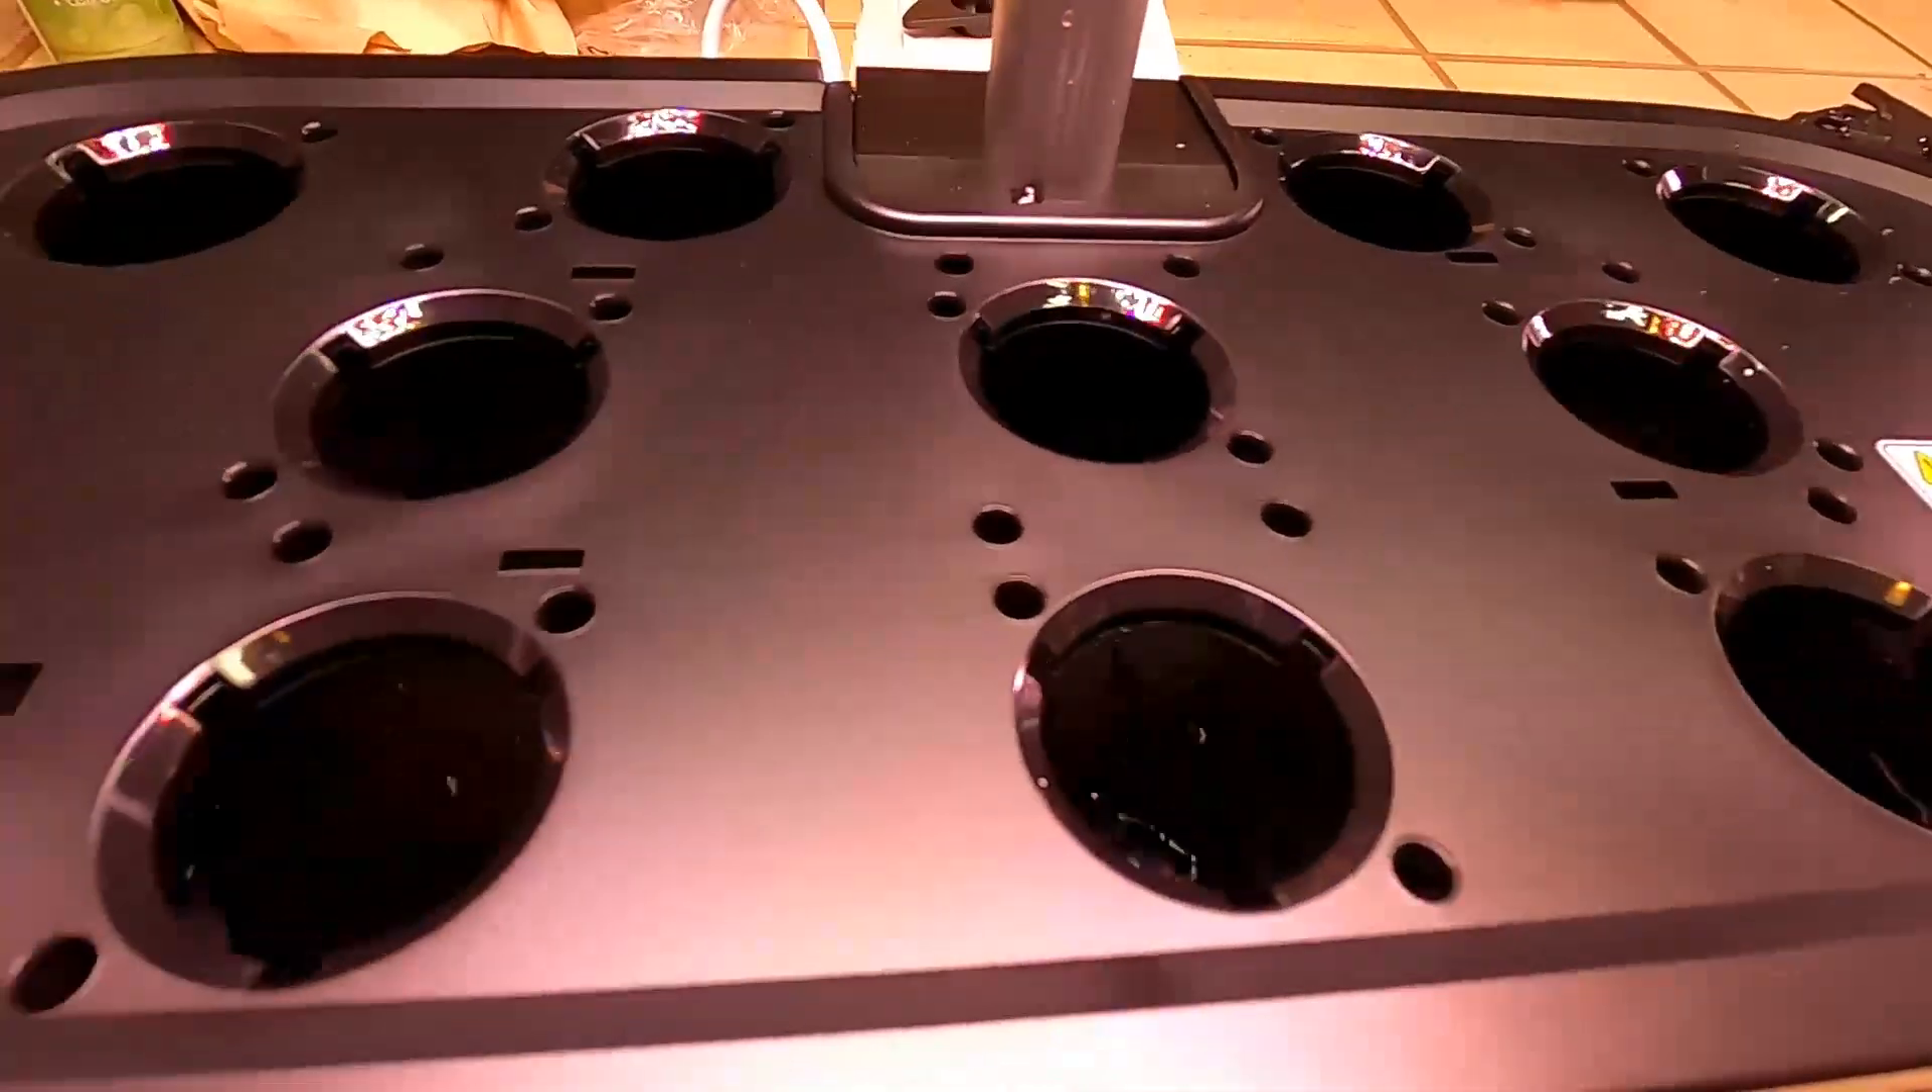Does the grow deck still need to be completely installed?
No.